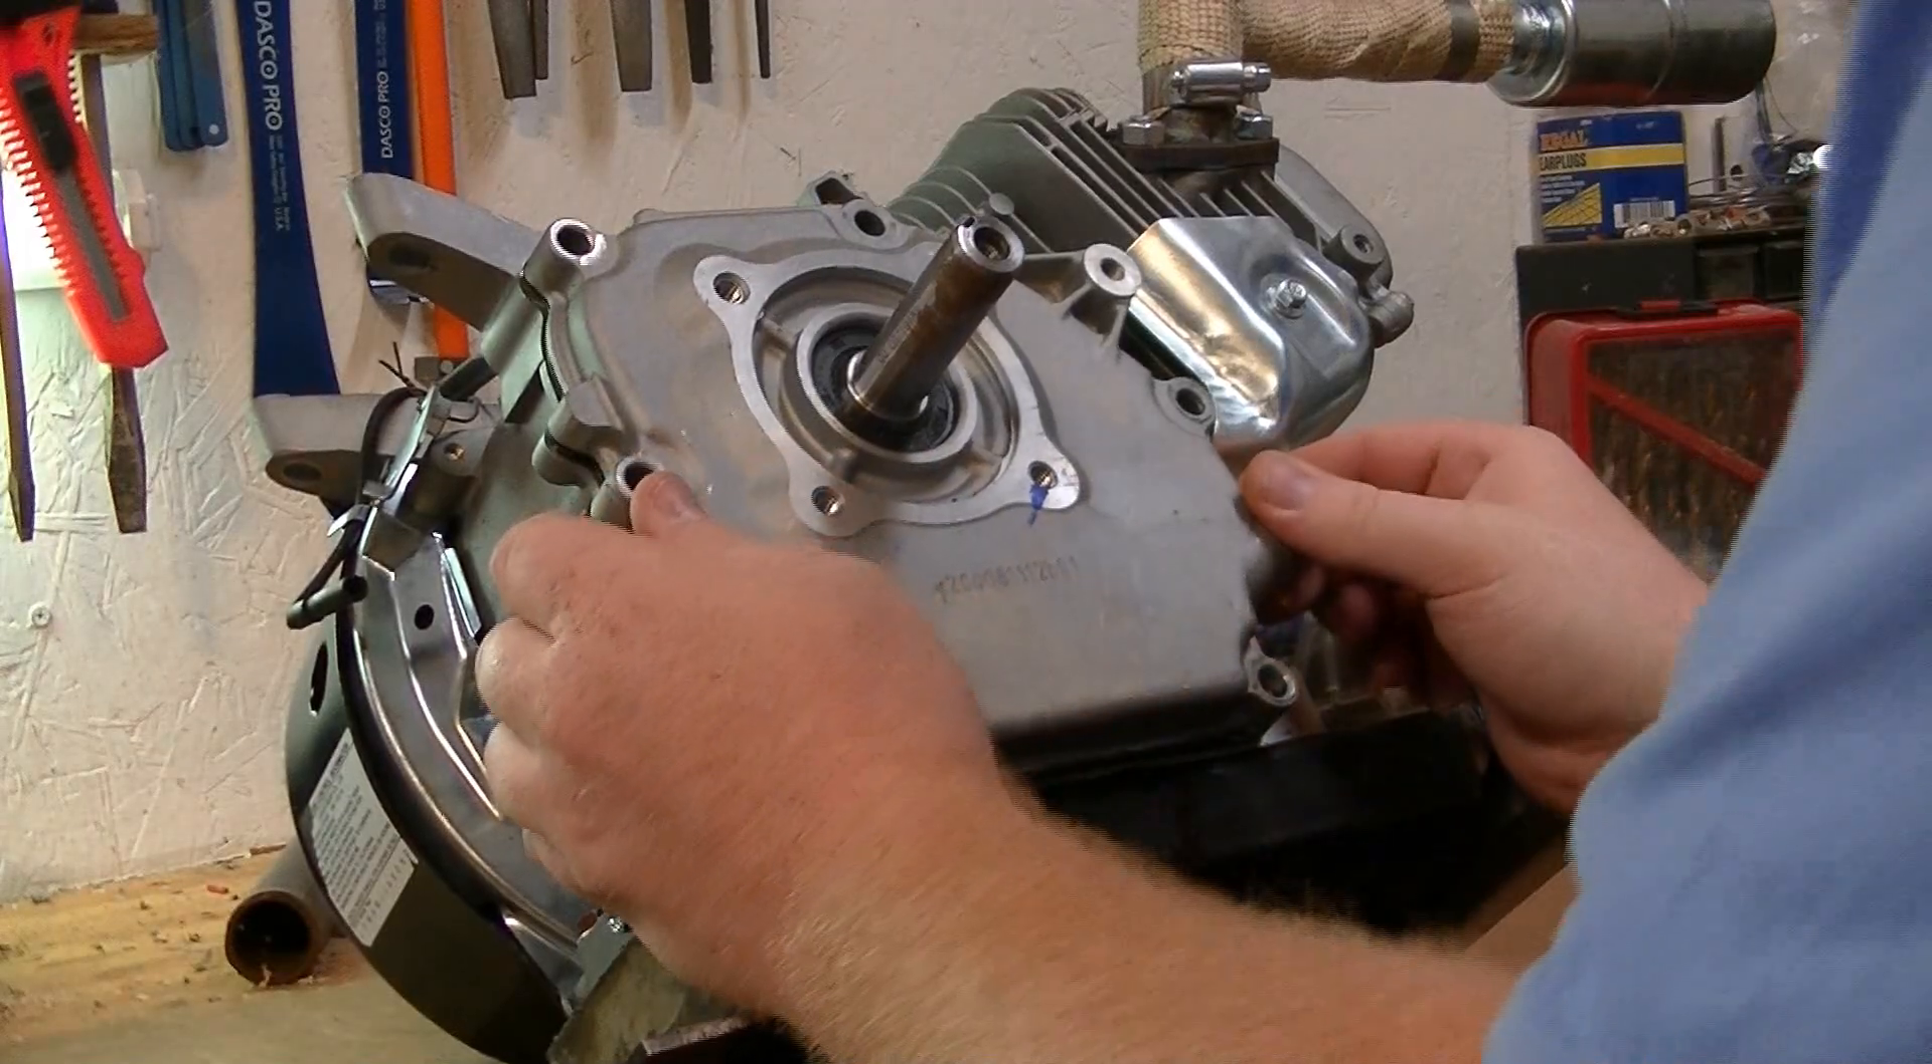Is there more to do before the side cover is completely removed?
Yes.